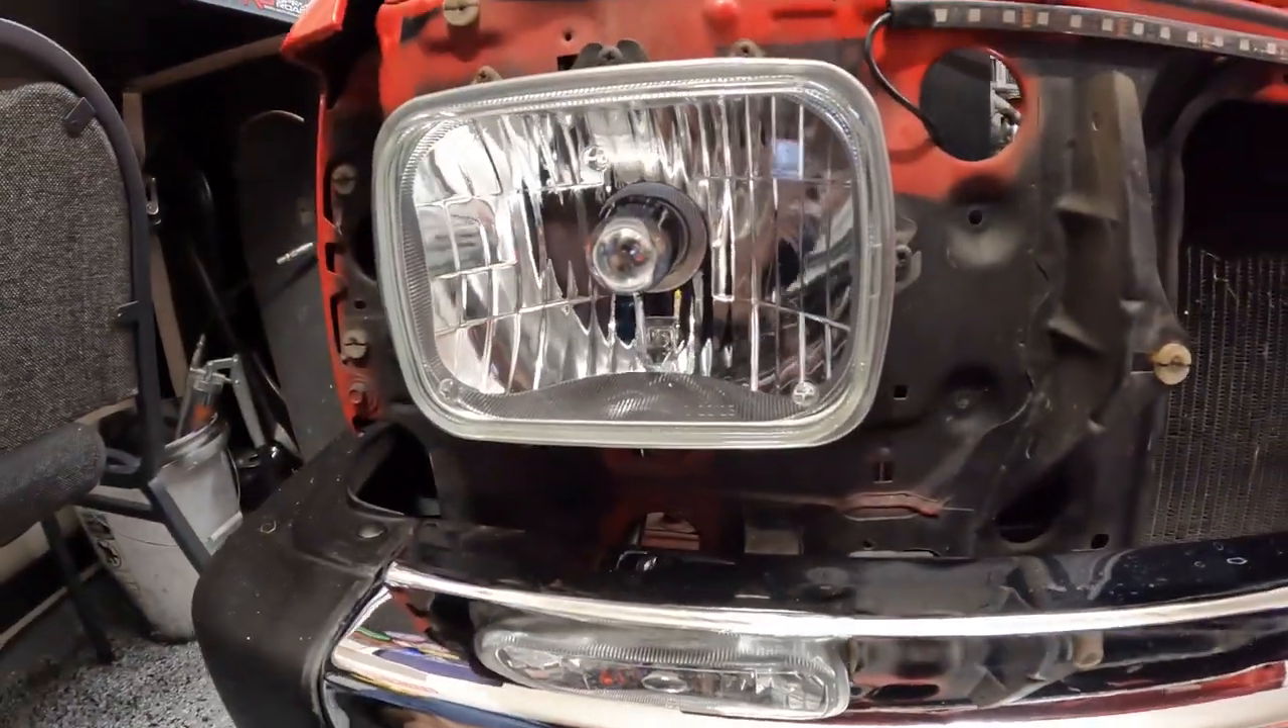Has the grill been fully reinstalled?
No.